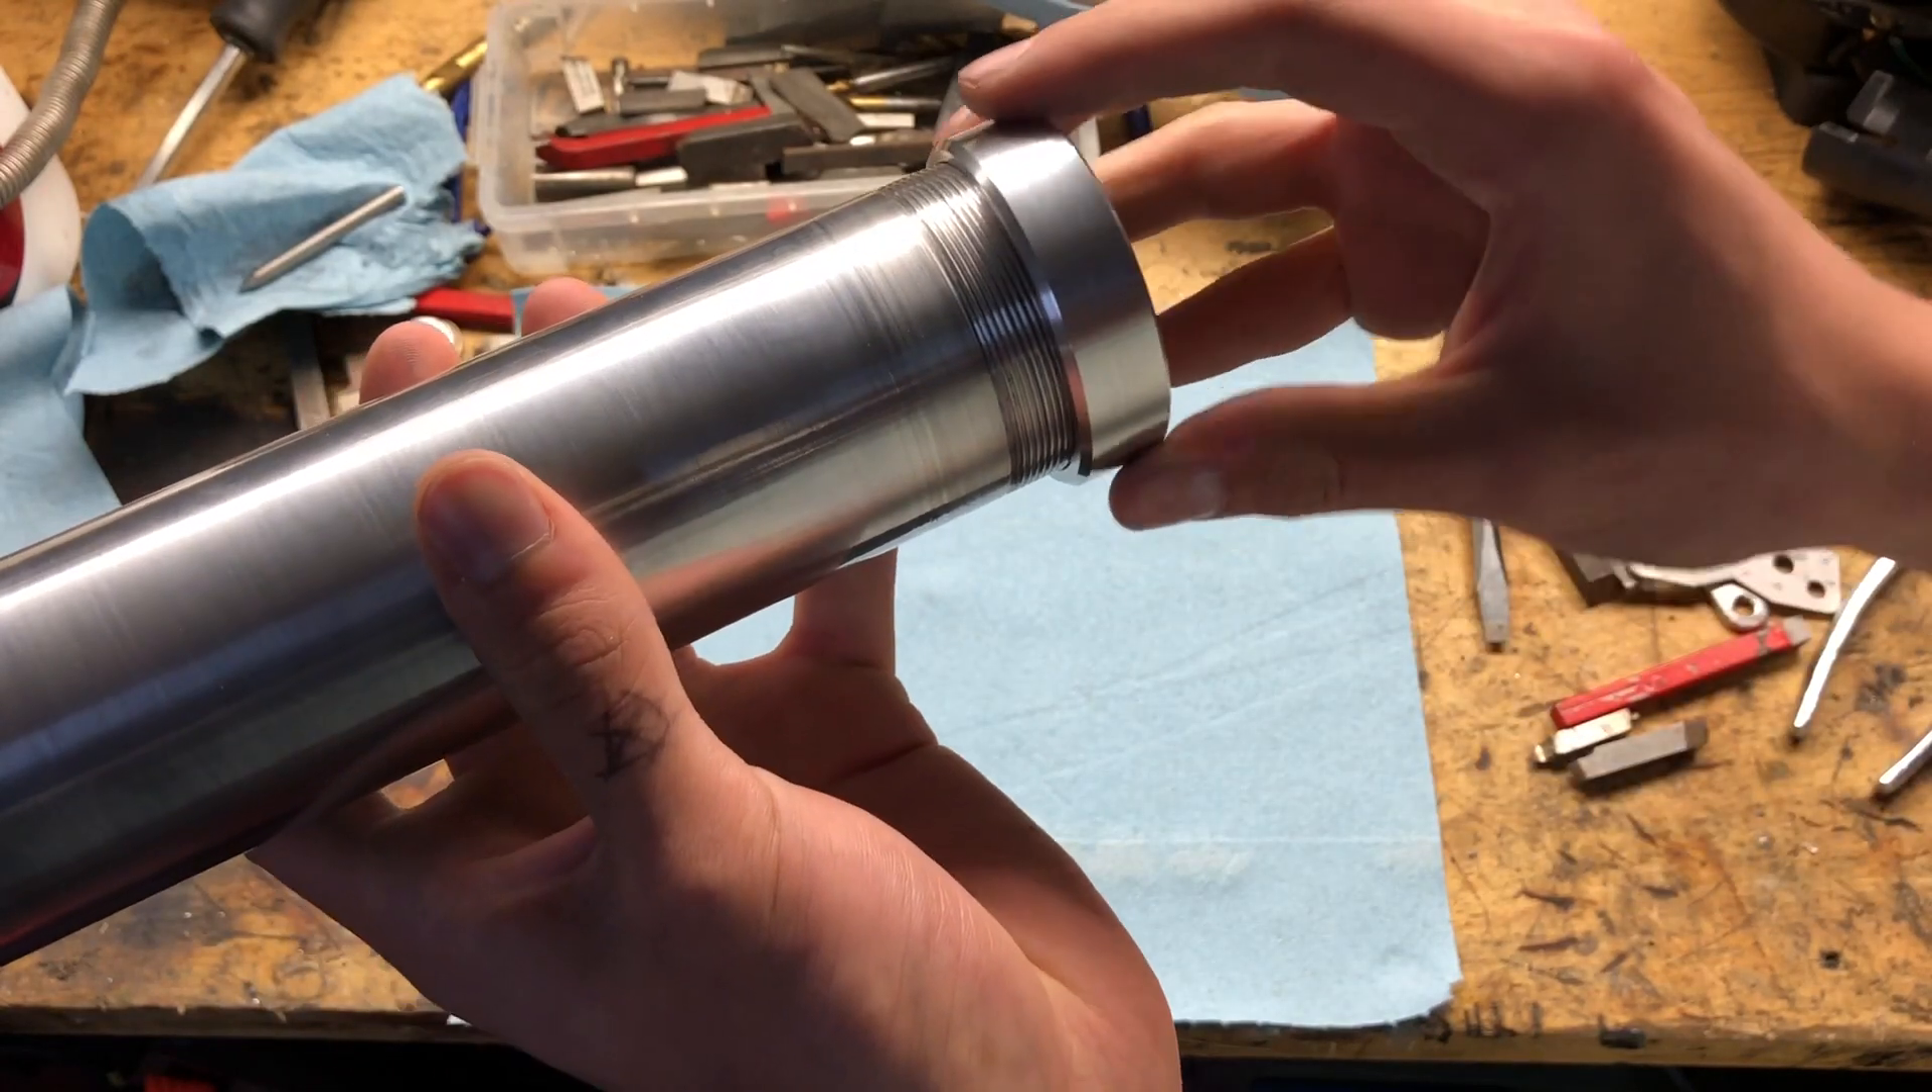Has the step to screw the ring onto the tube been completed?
No.